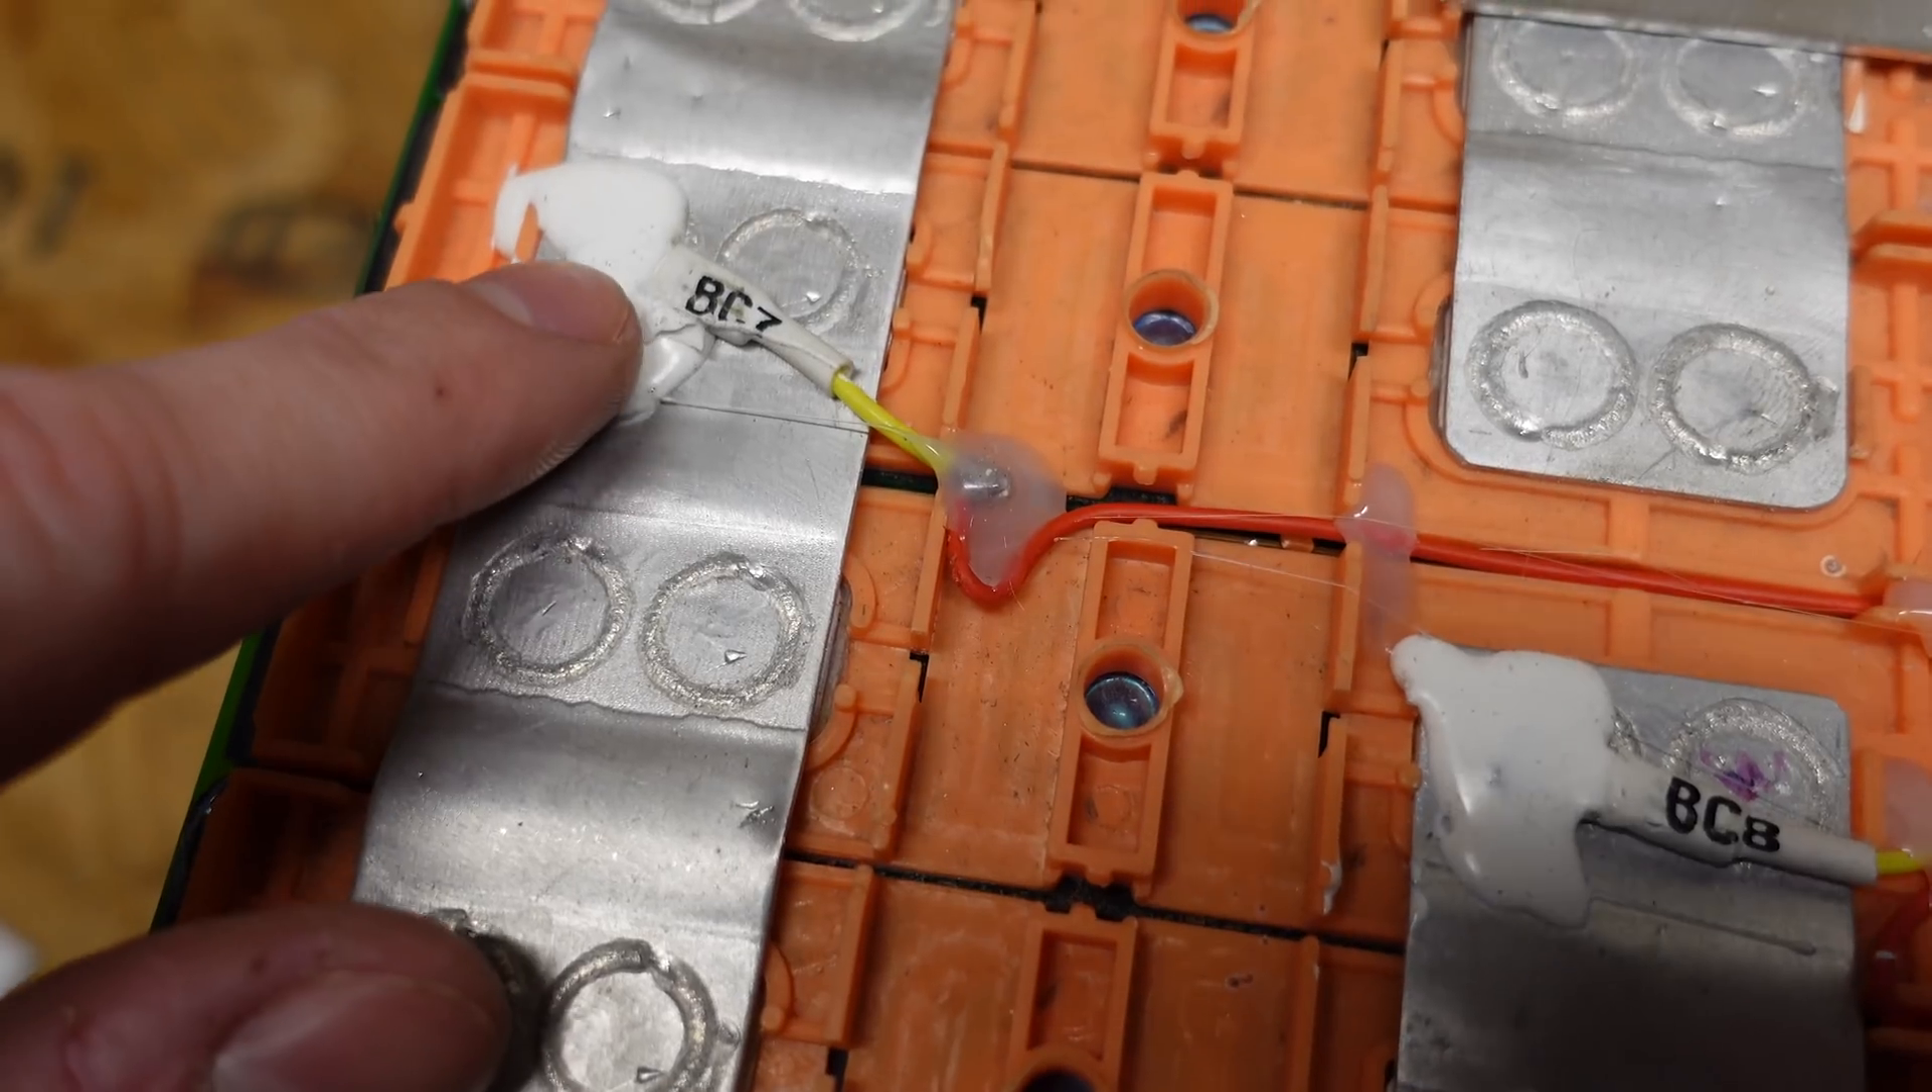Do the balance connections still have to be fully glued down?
No.